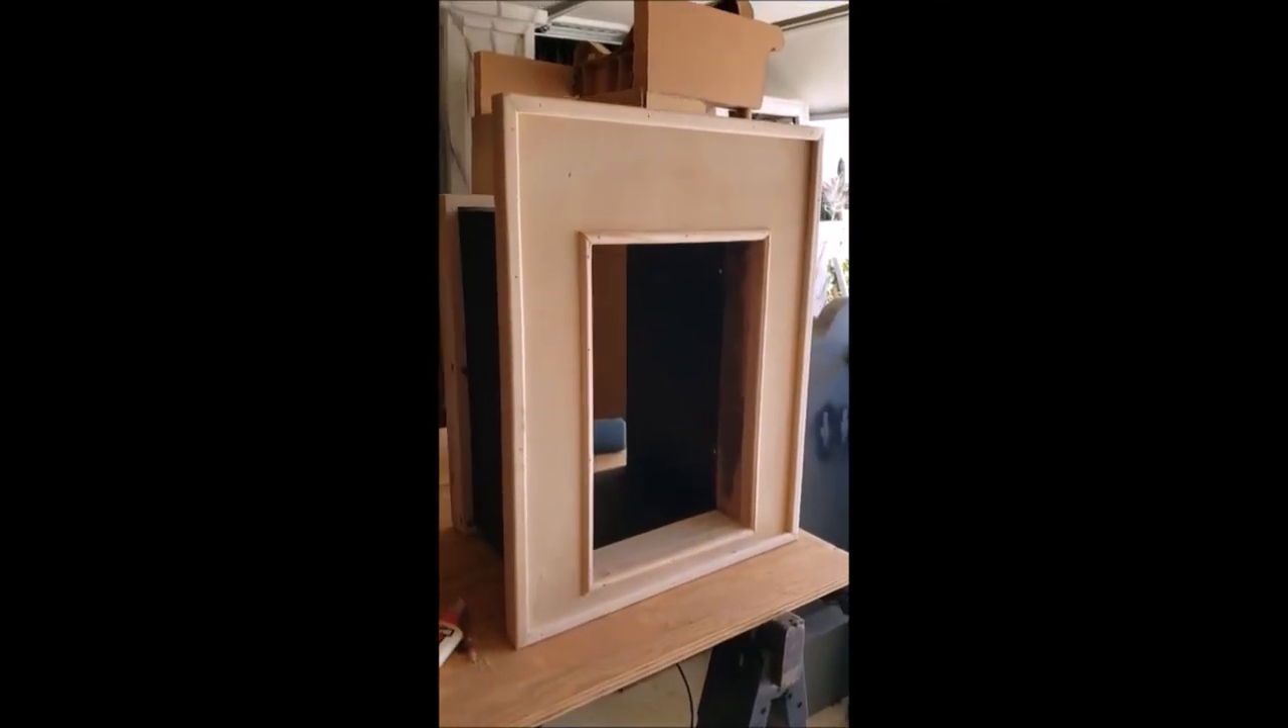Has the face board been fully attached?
Yes.